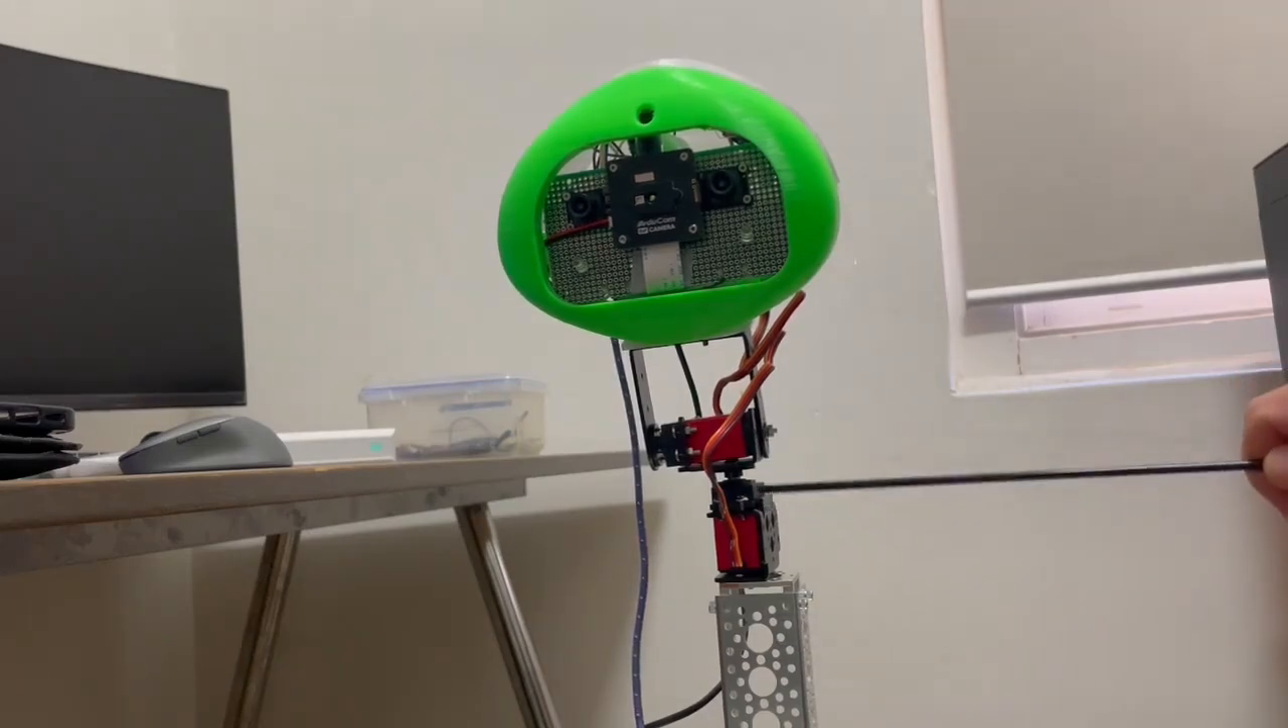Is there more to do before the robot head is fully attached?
No.